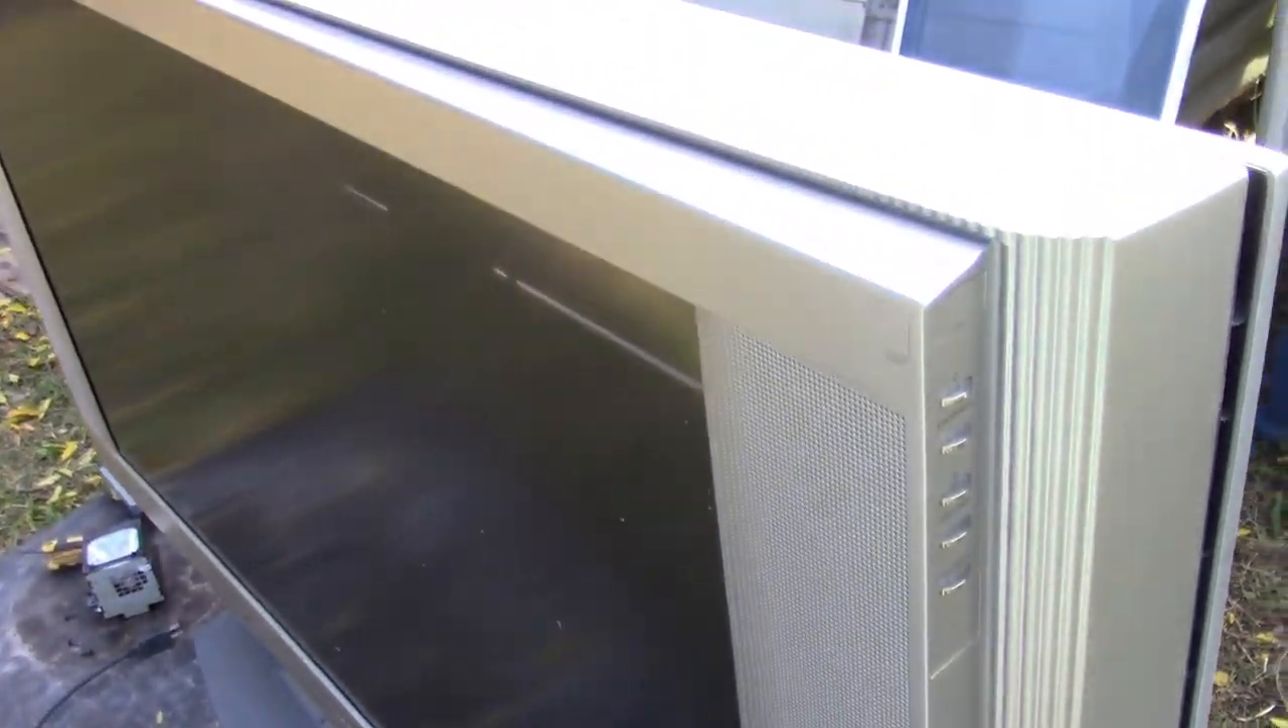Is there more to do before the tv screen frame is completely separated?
Yes.